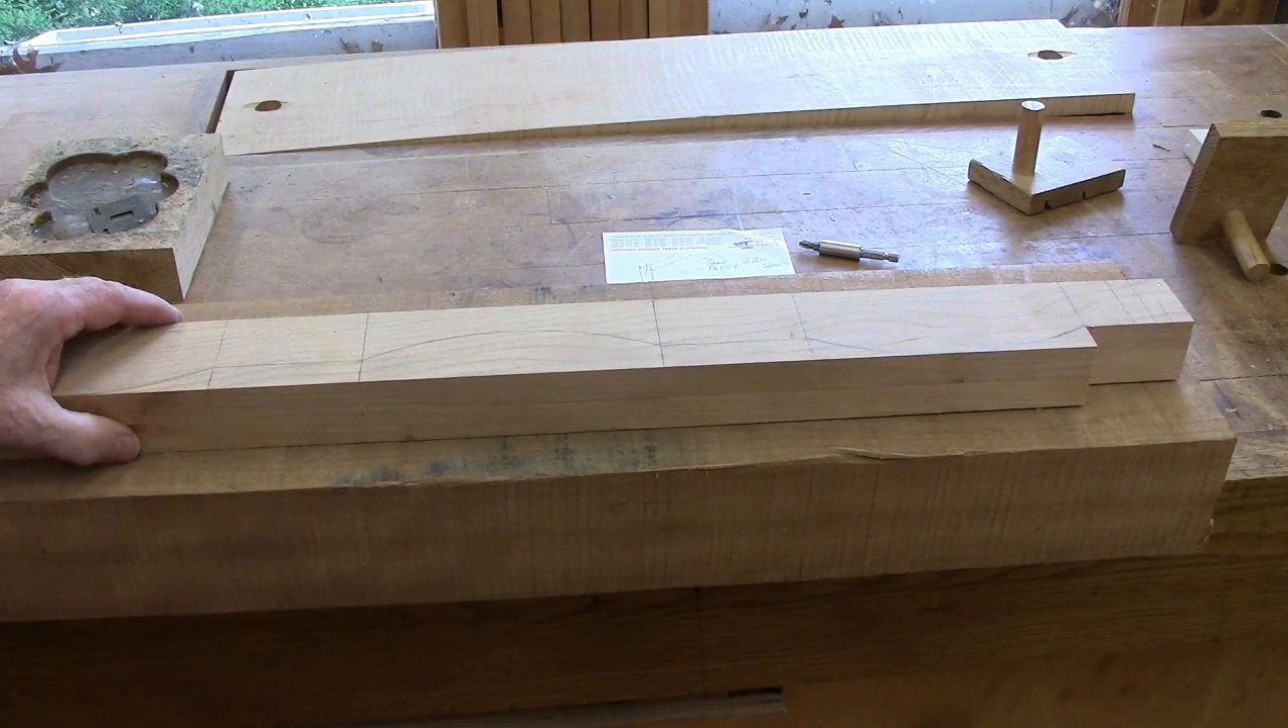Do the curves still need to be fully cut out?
Yes.